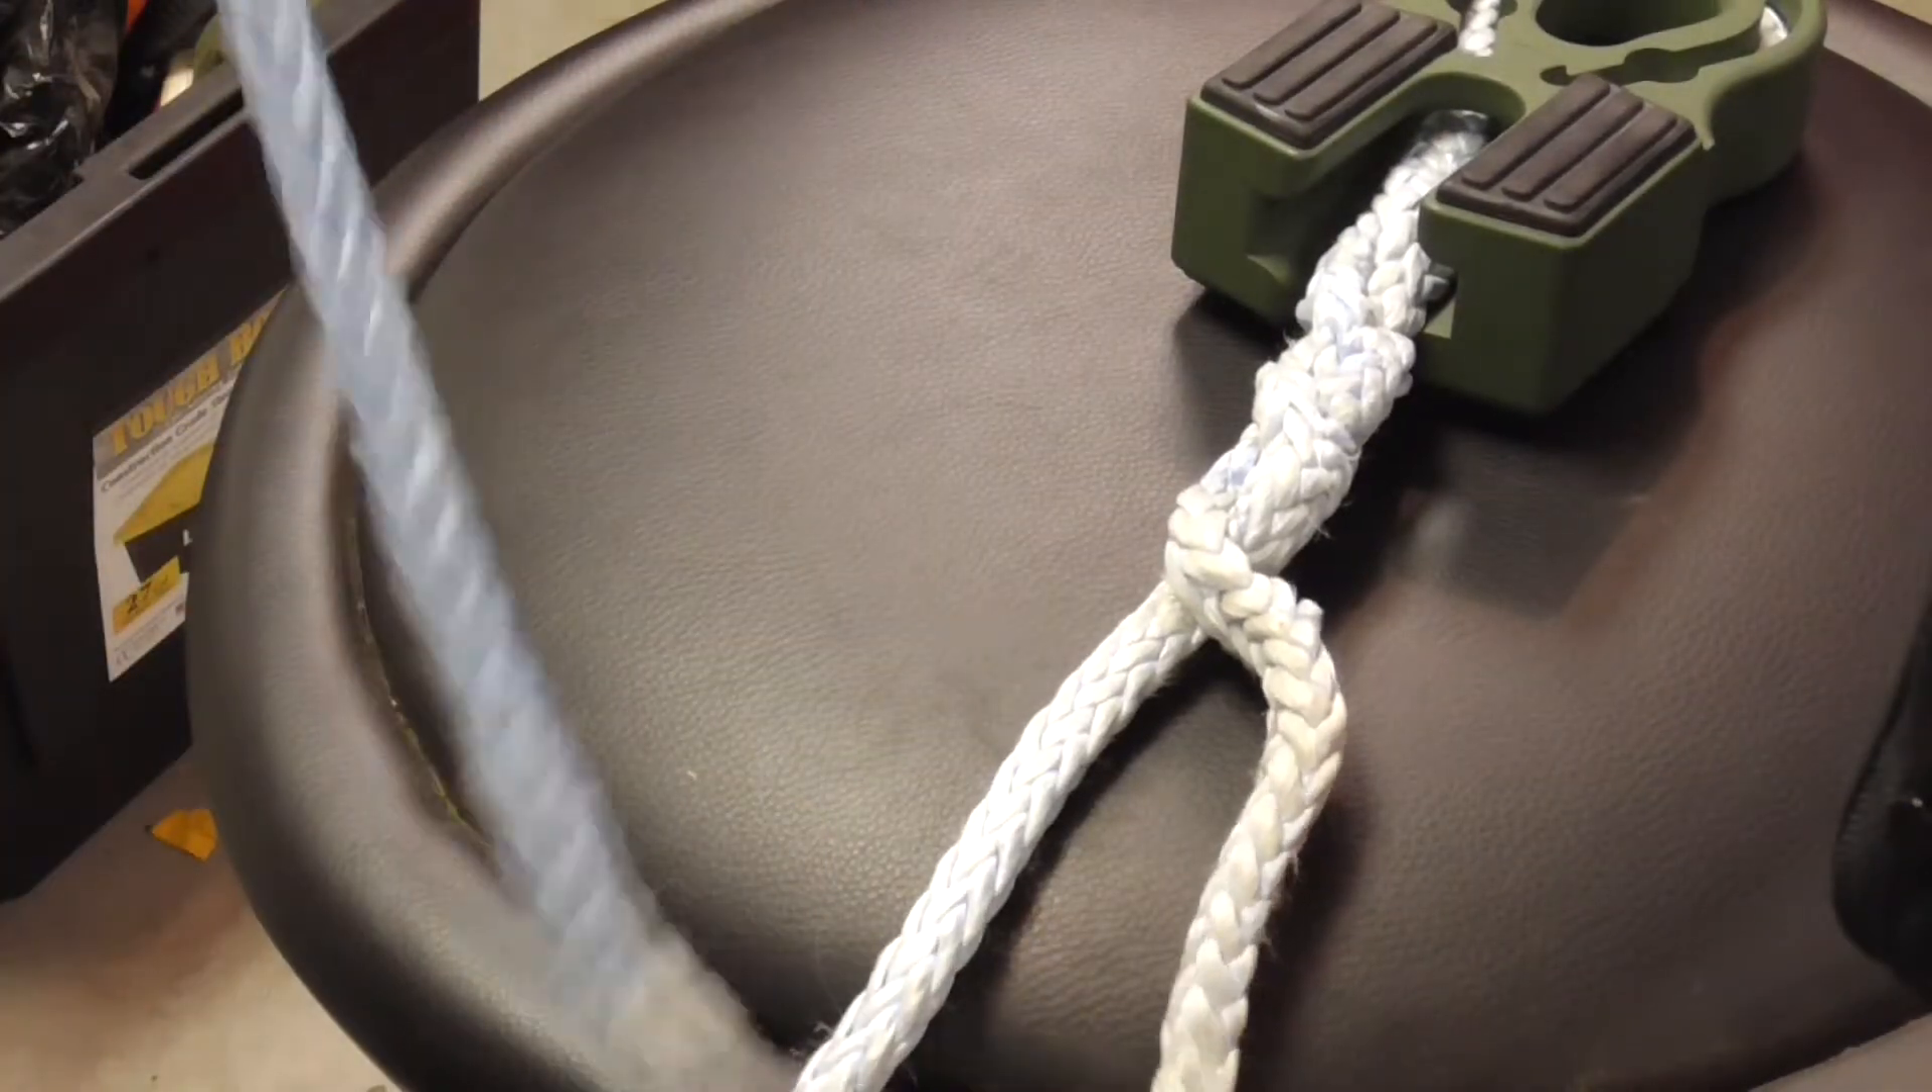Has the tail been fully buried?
No.